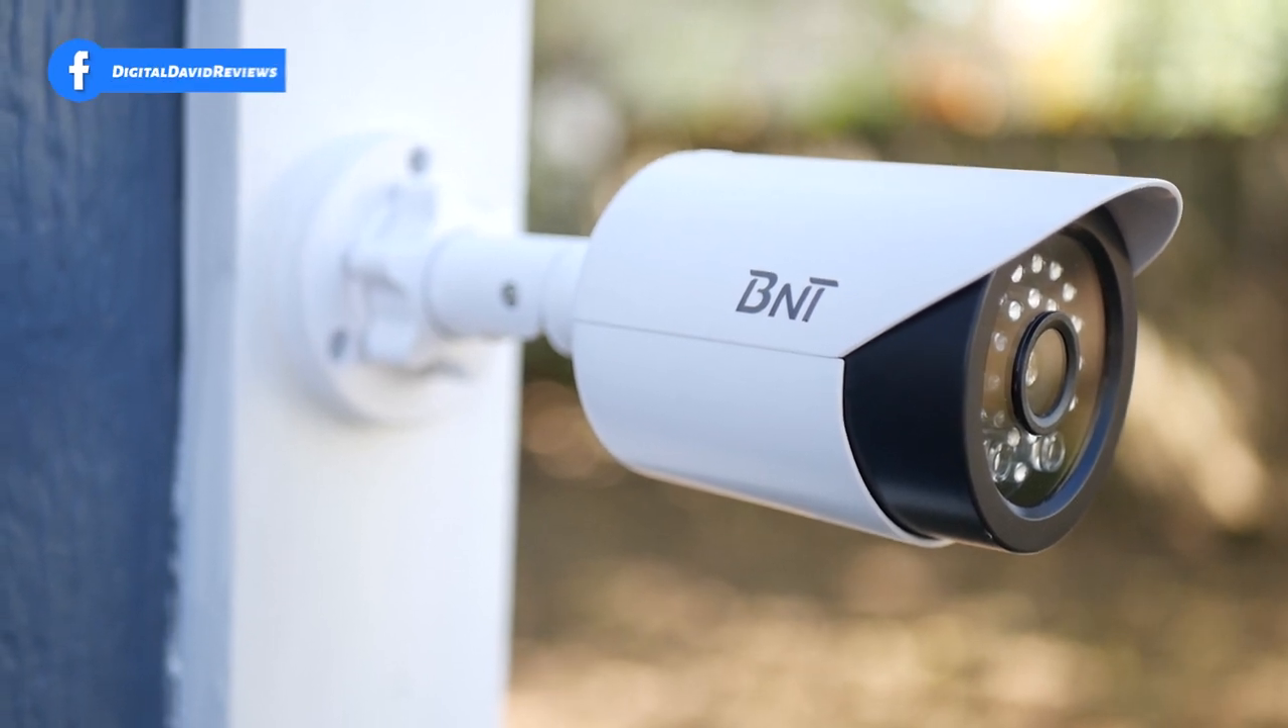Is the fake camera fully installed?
Yes.